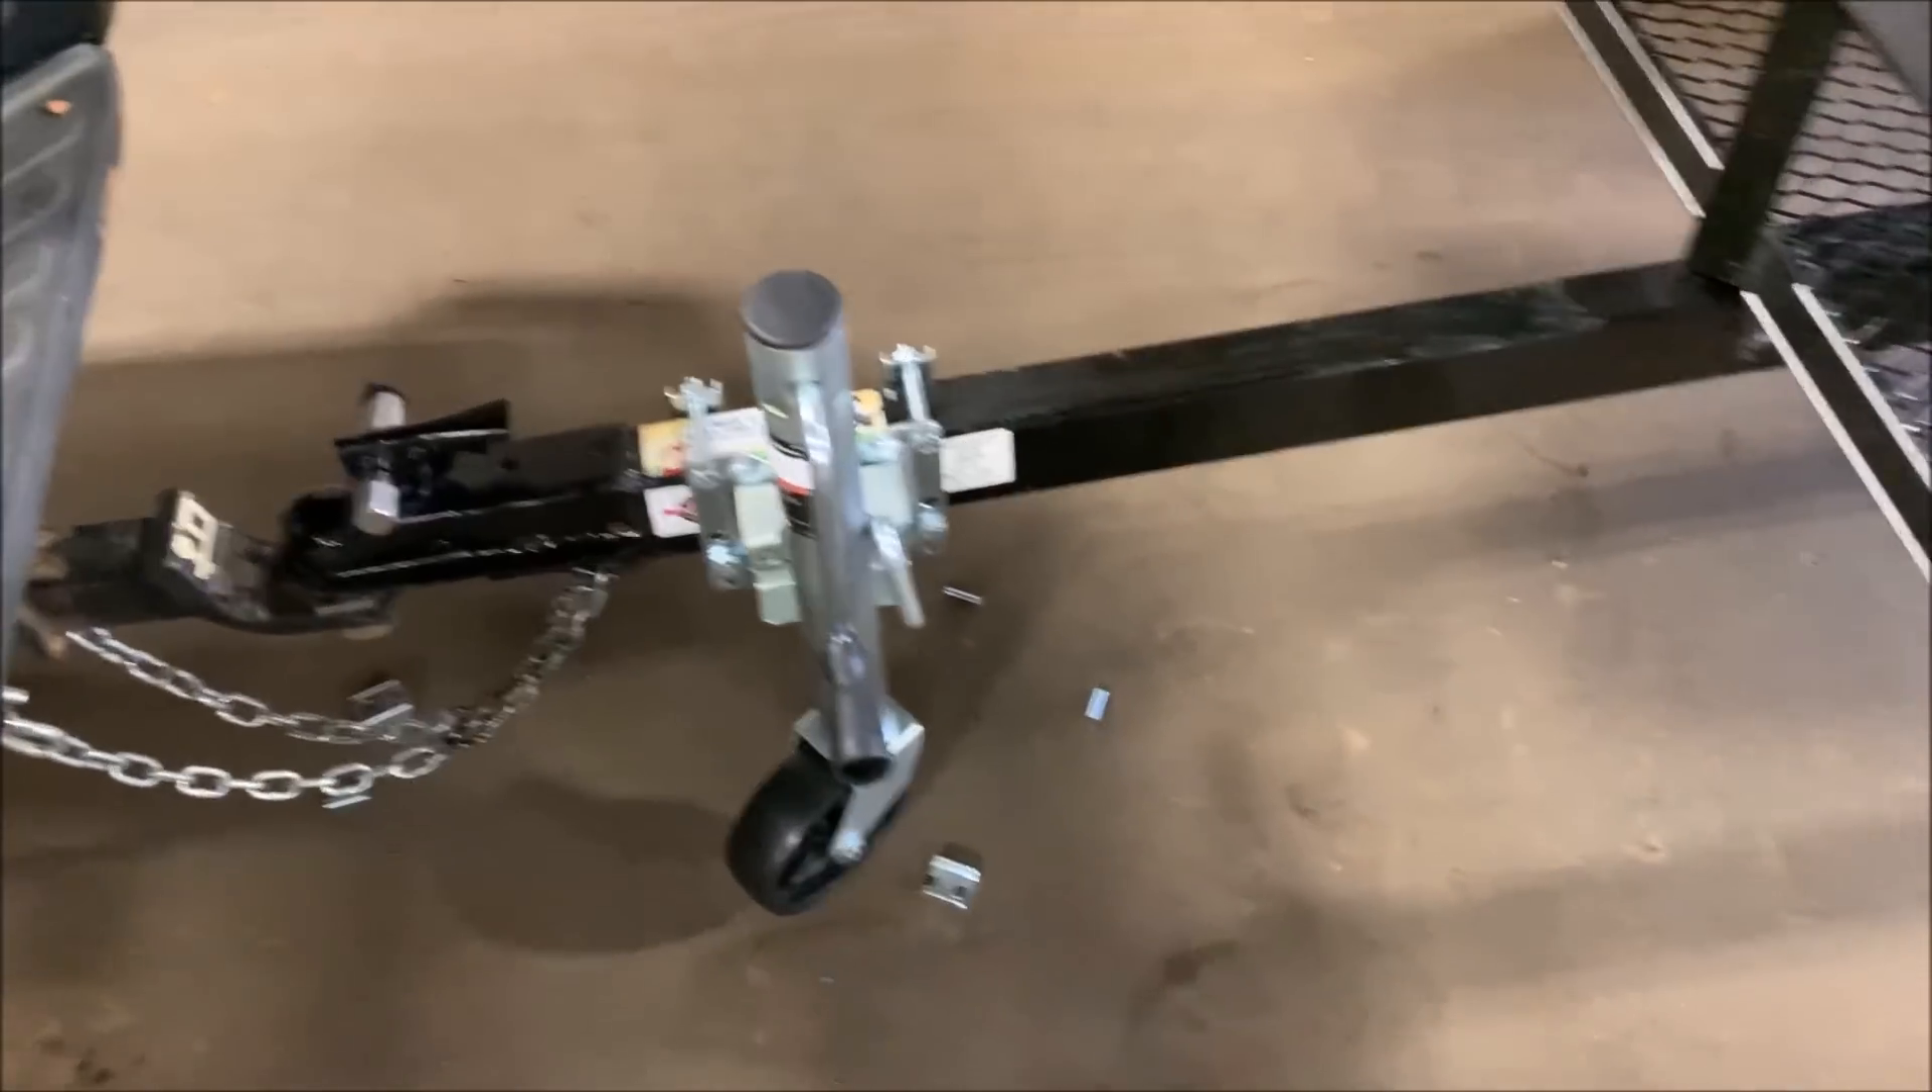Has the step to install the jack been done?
Yes.